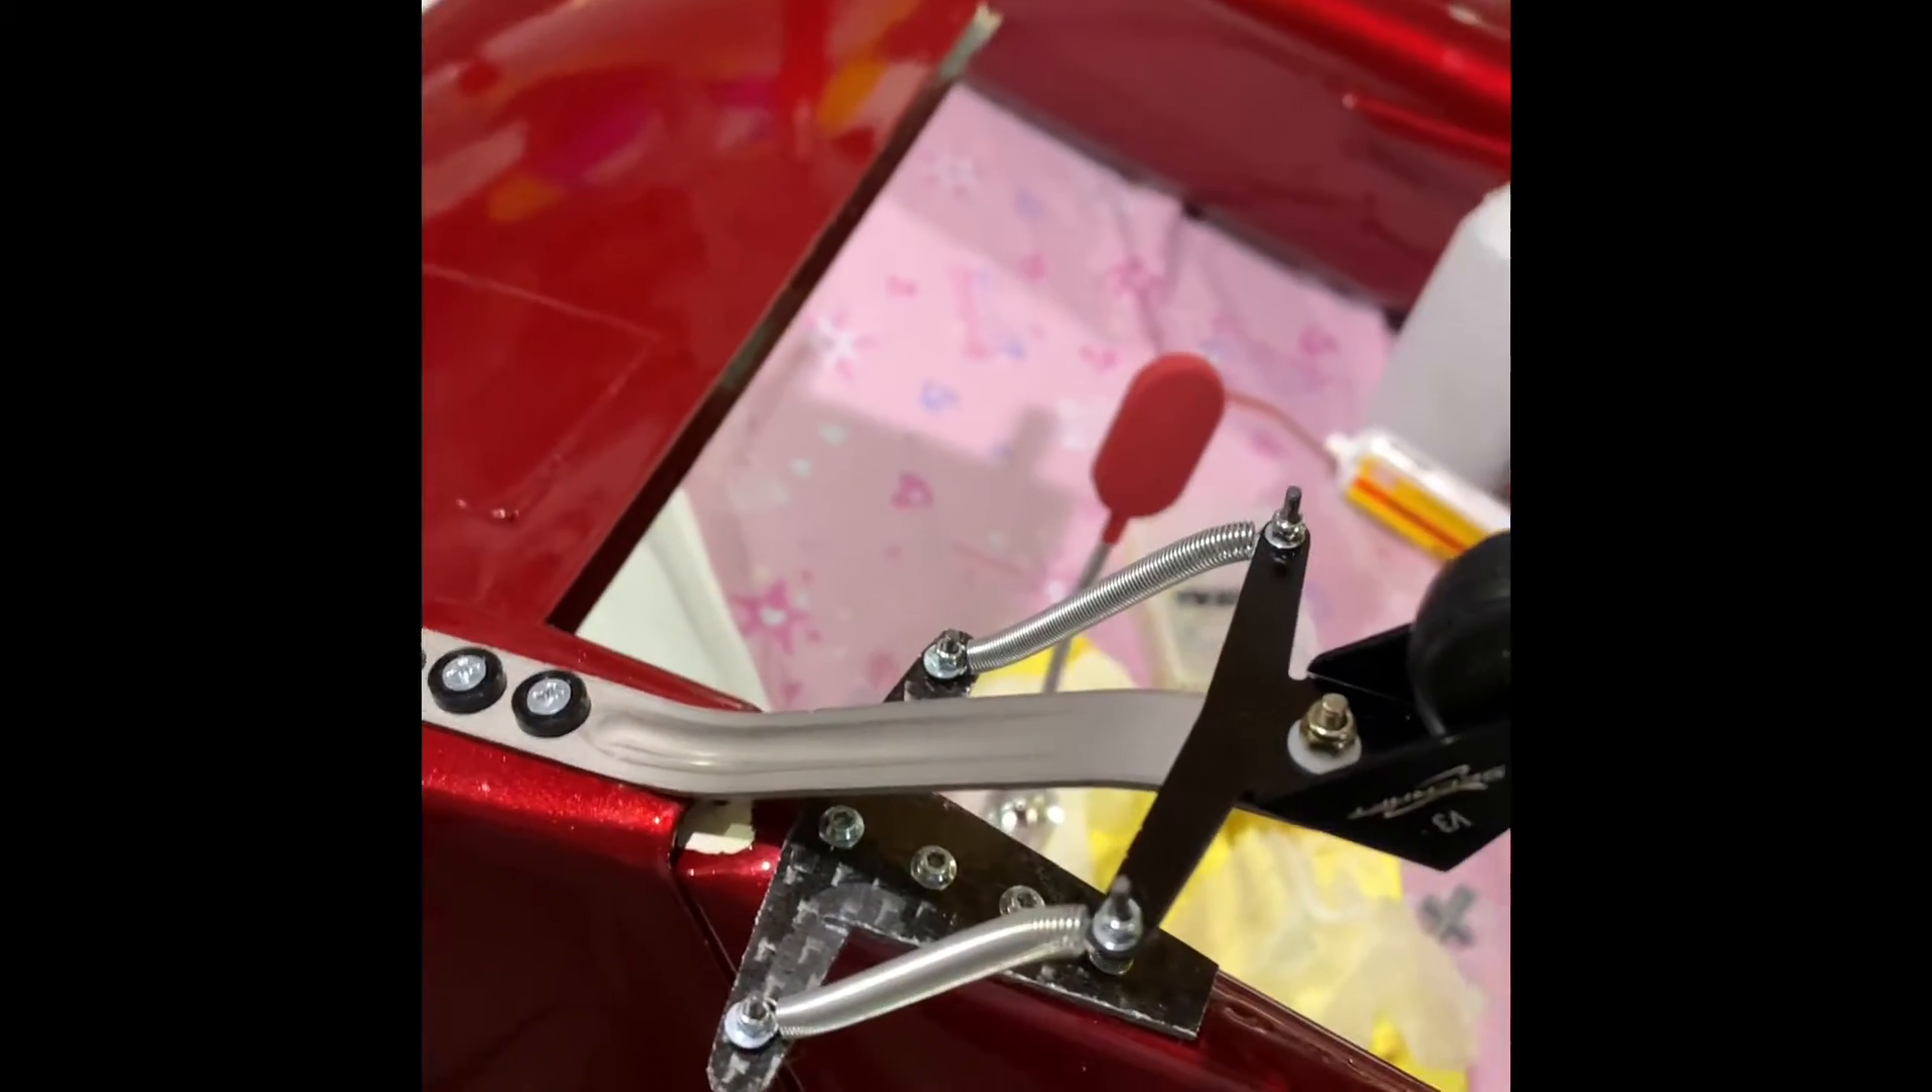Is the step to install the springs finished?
Yes.